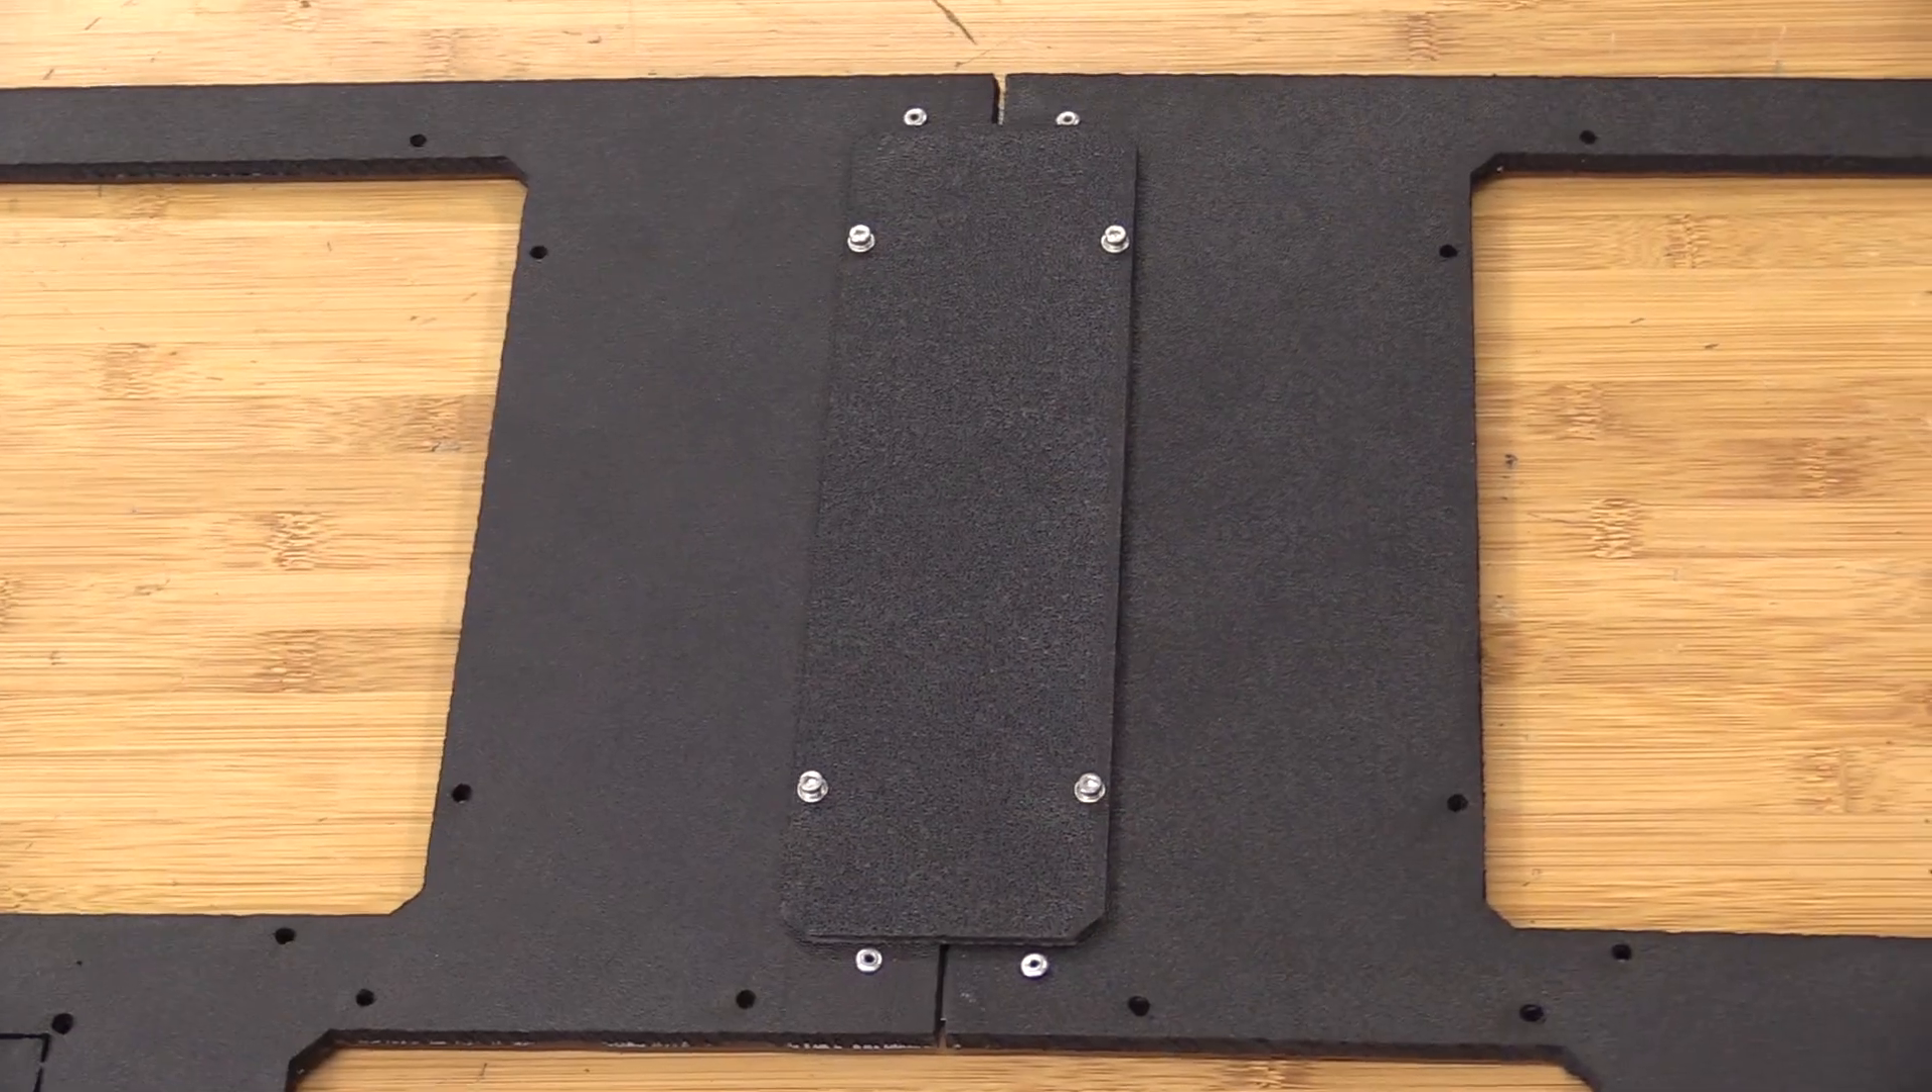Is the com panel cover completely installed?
Yes.